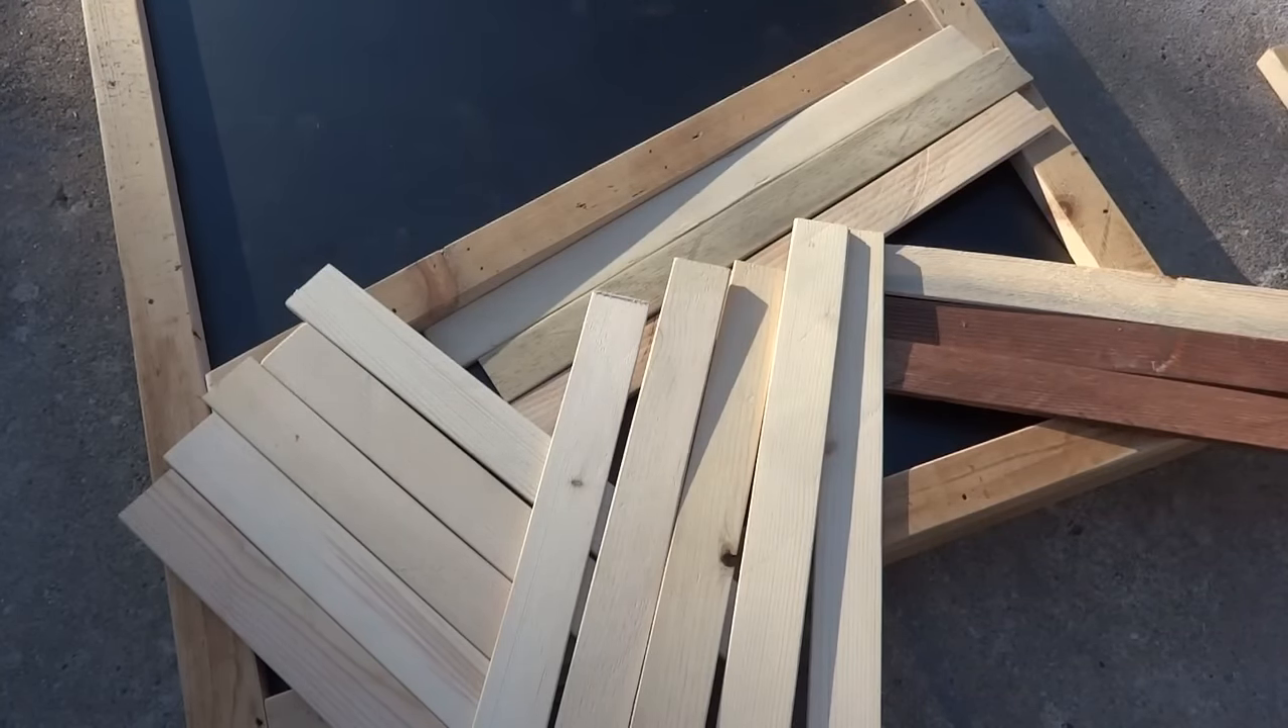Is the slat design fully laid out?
No.